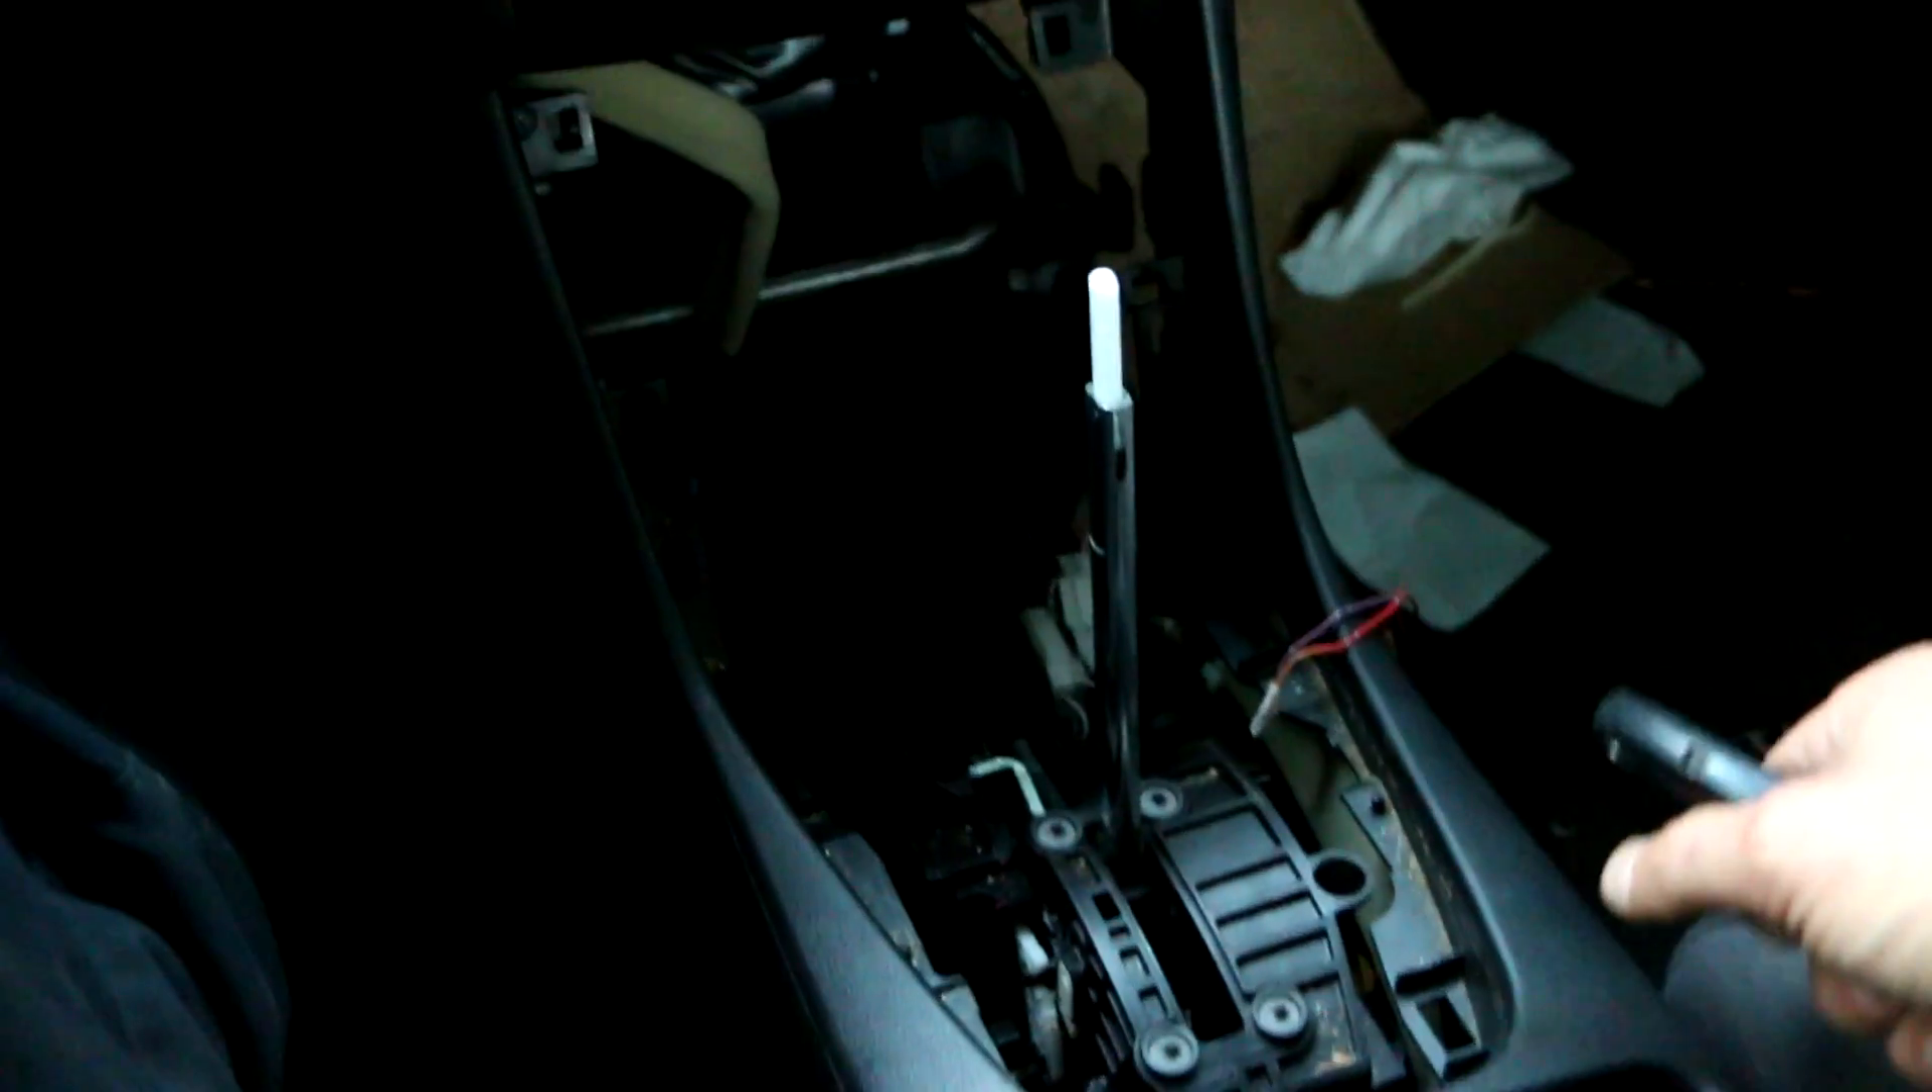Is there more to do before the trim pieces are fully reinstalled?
Yes.